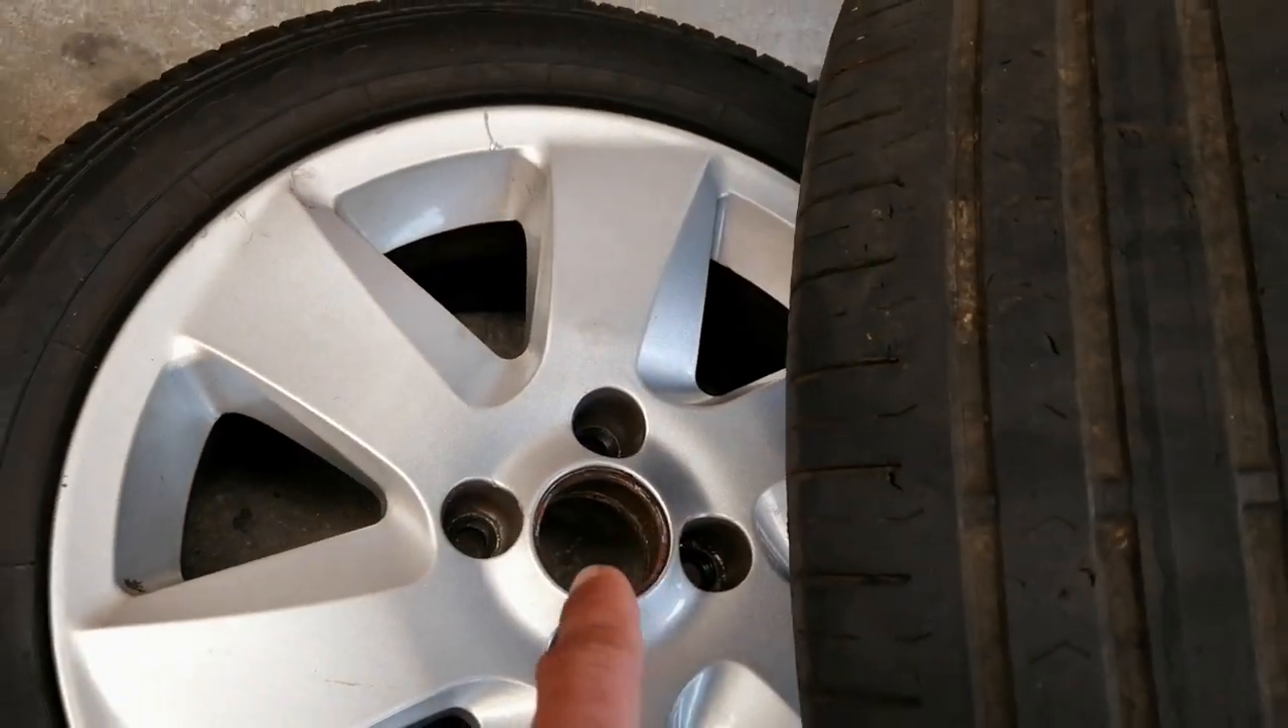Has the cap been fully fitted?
No.